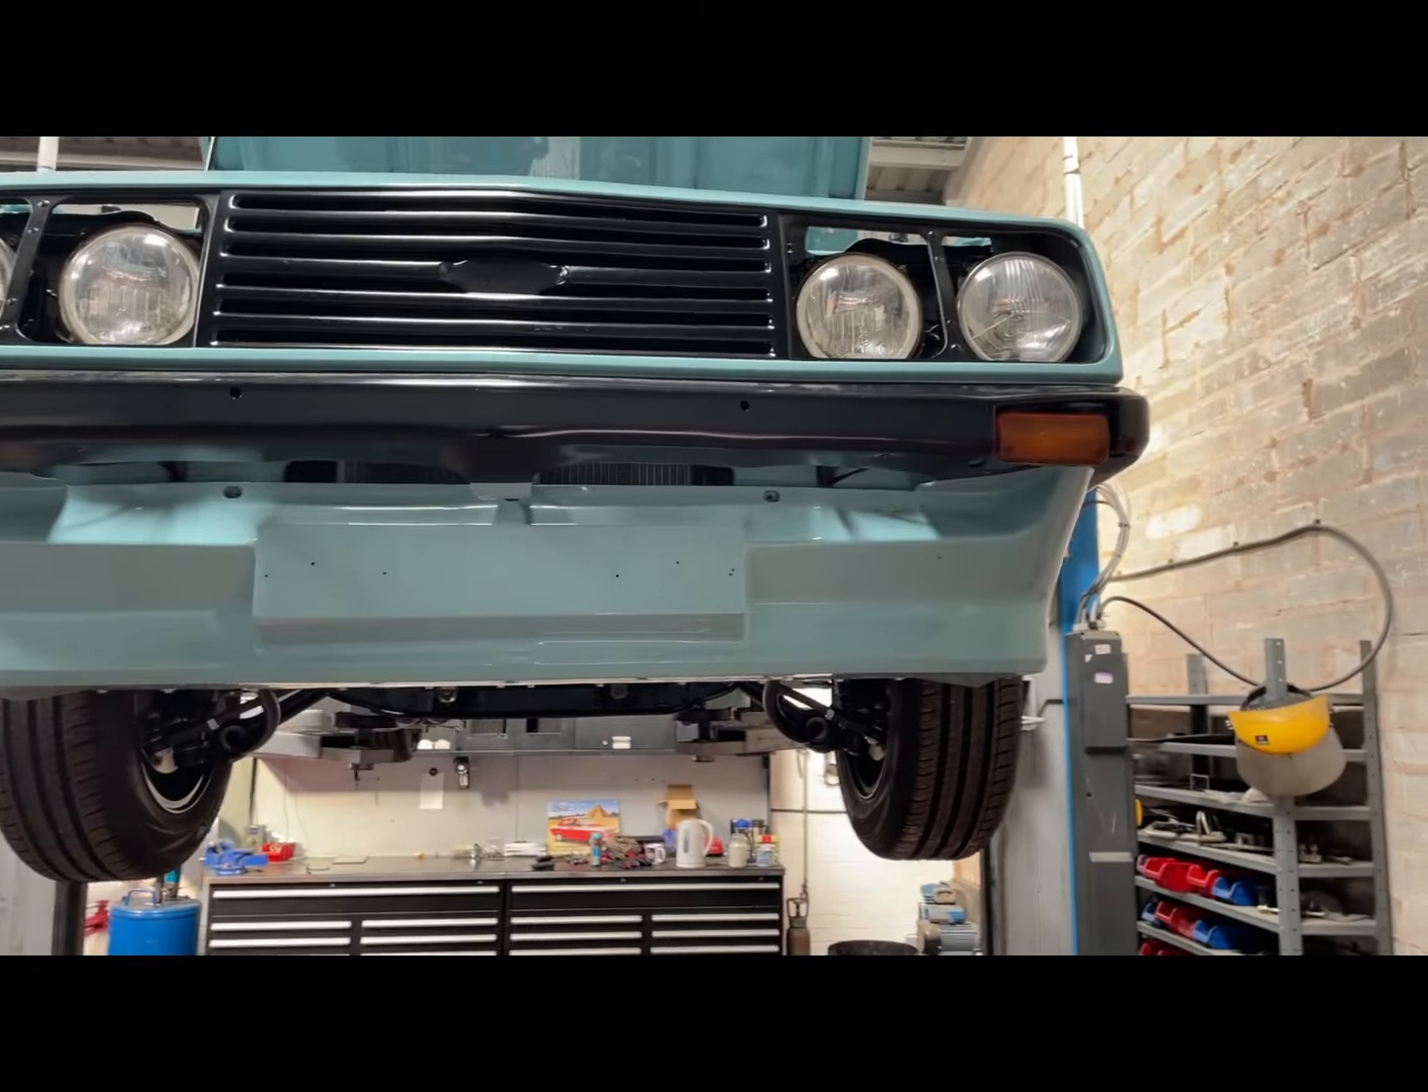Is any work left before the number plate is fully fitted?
Yes.